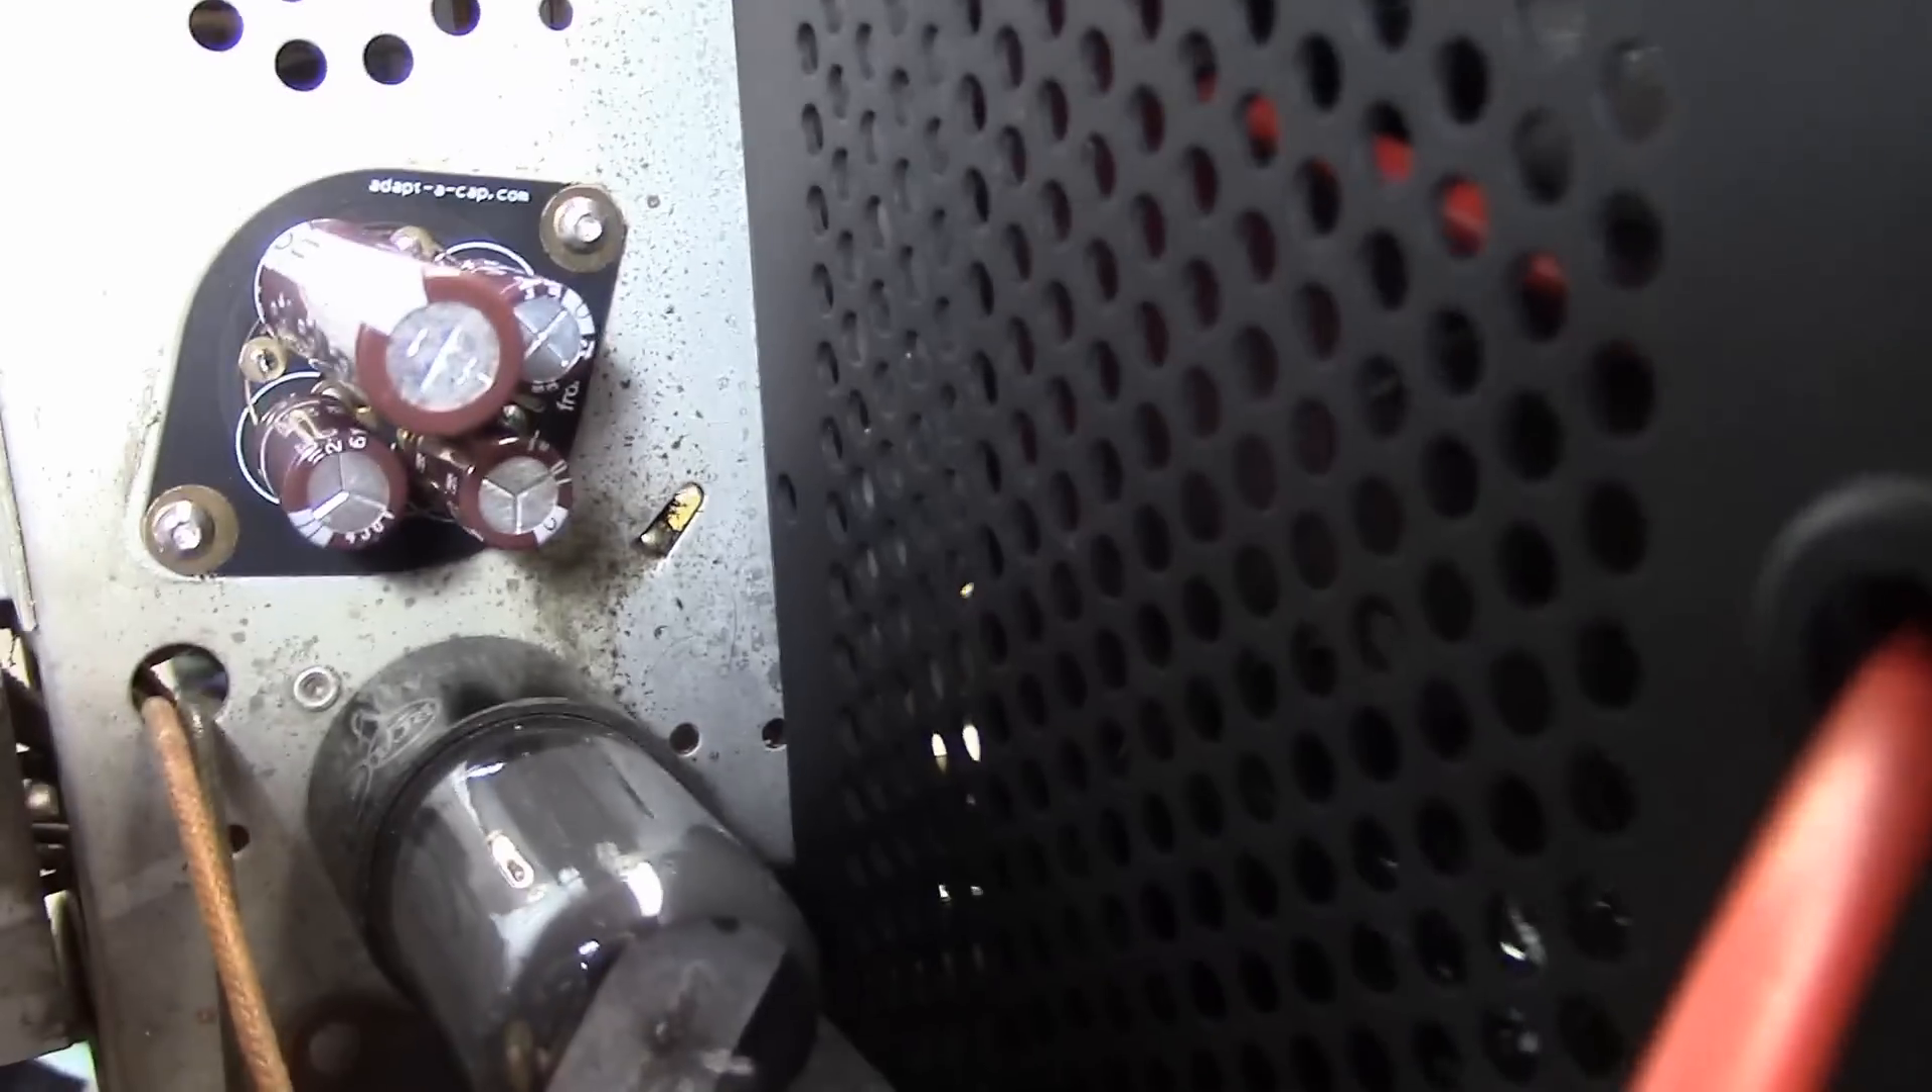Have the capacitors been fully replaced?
Yes.